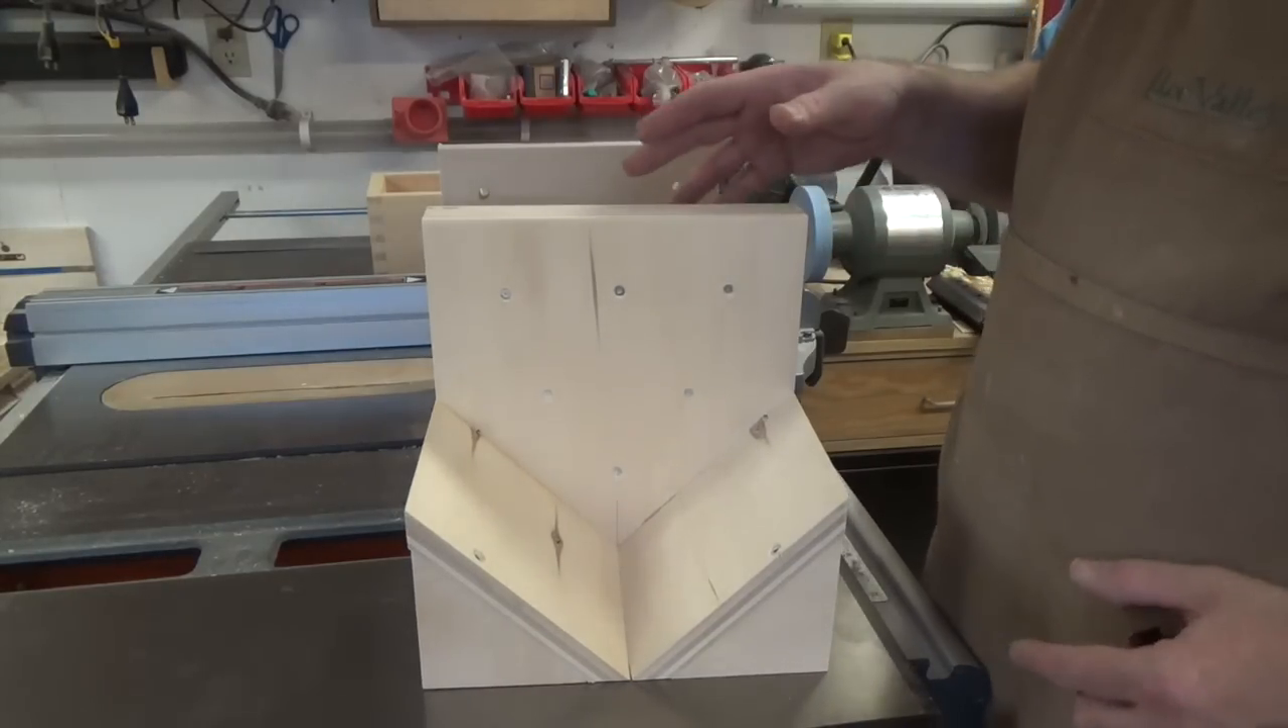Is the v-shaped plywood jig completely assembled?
Yes.